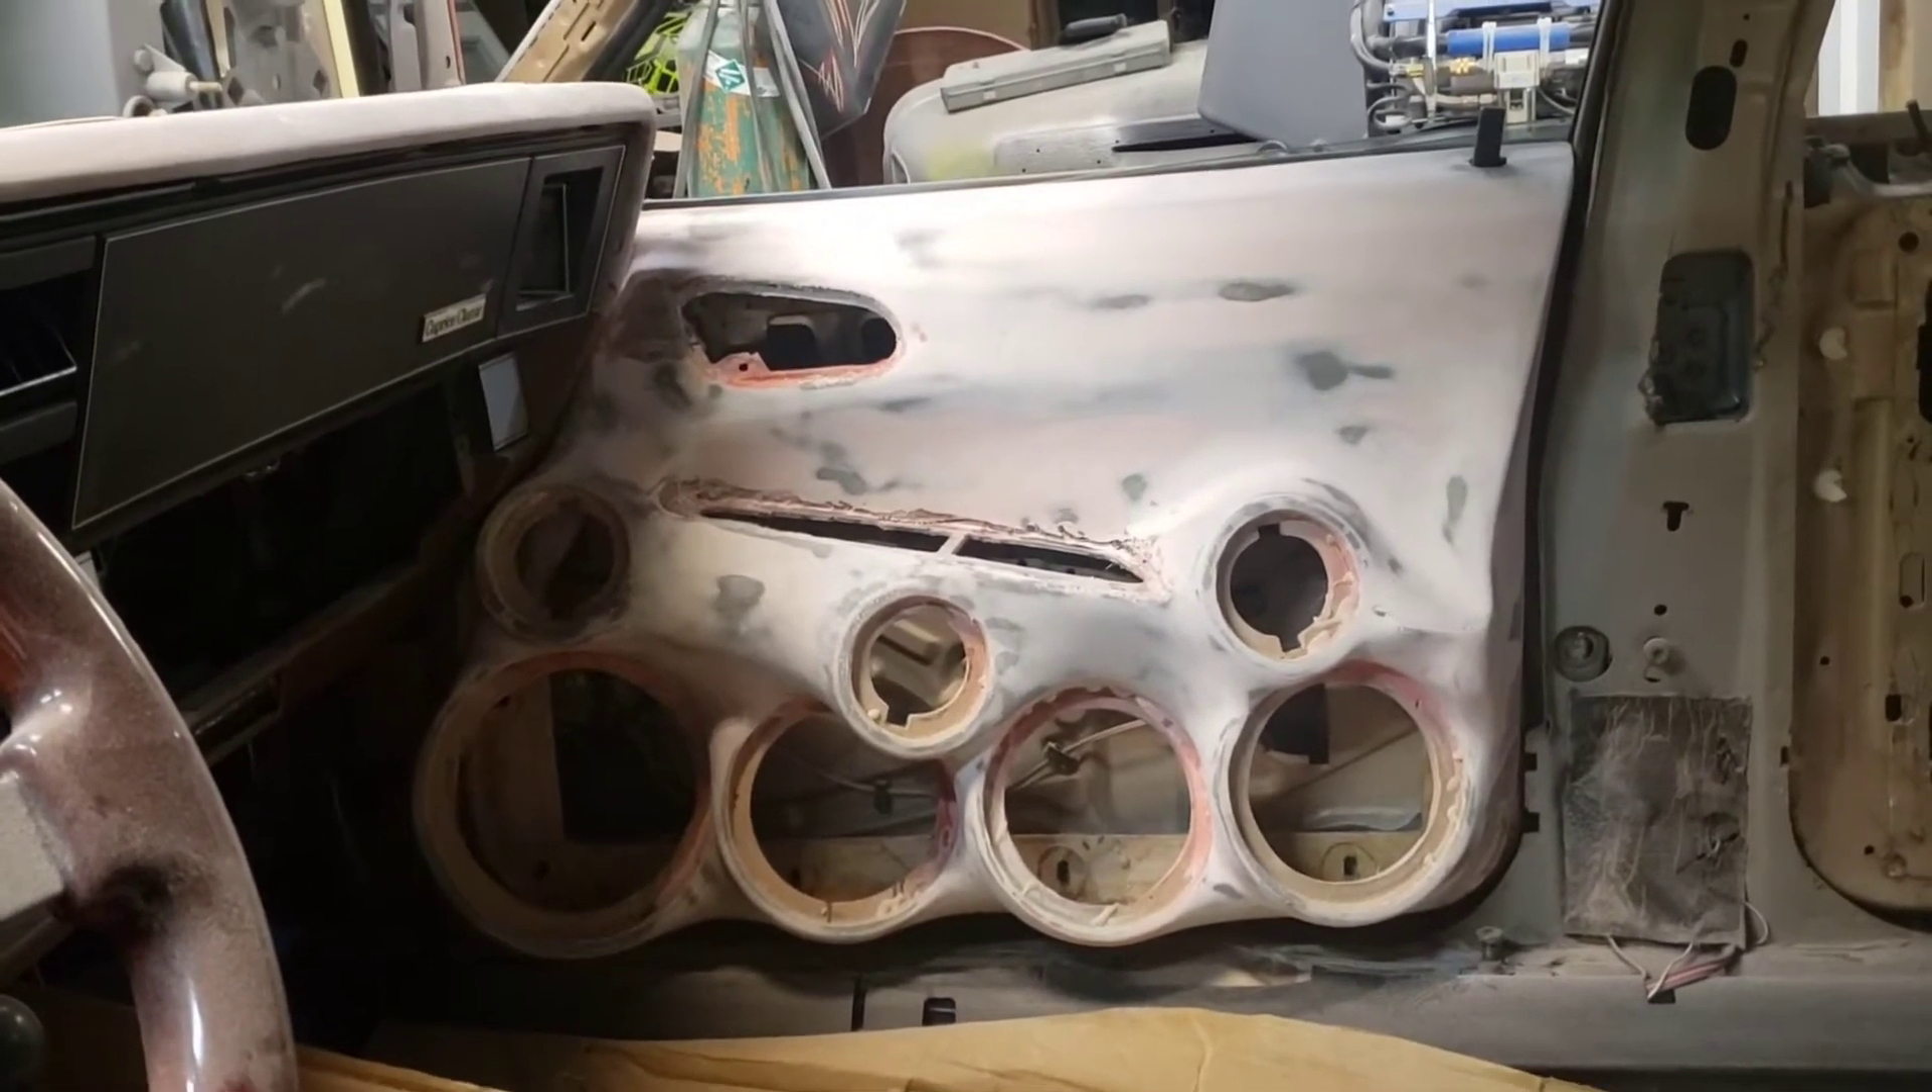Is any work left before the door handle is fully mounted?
Yes.